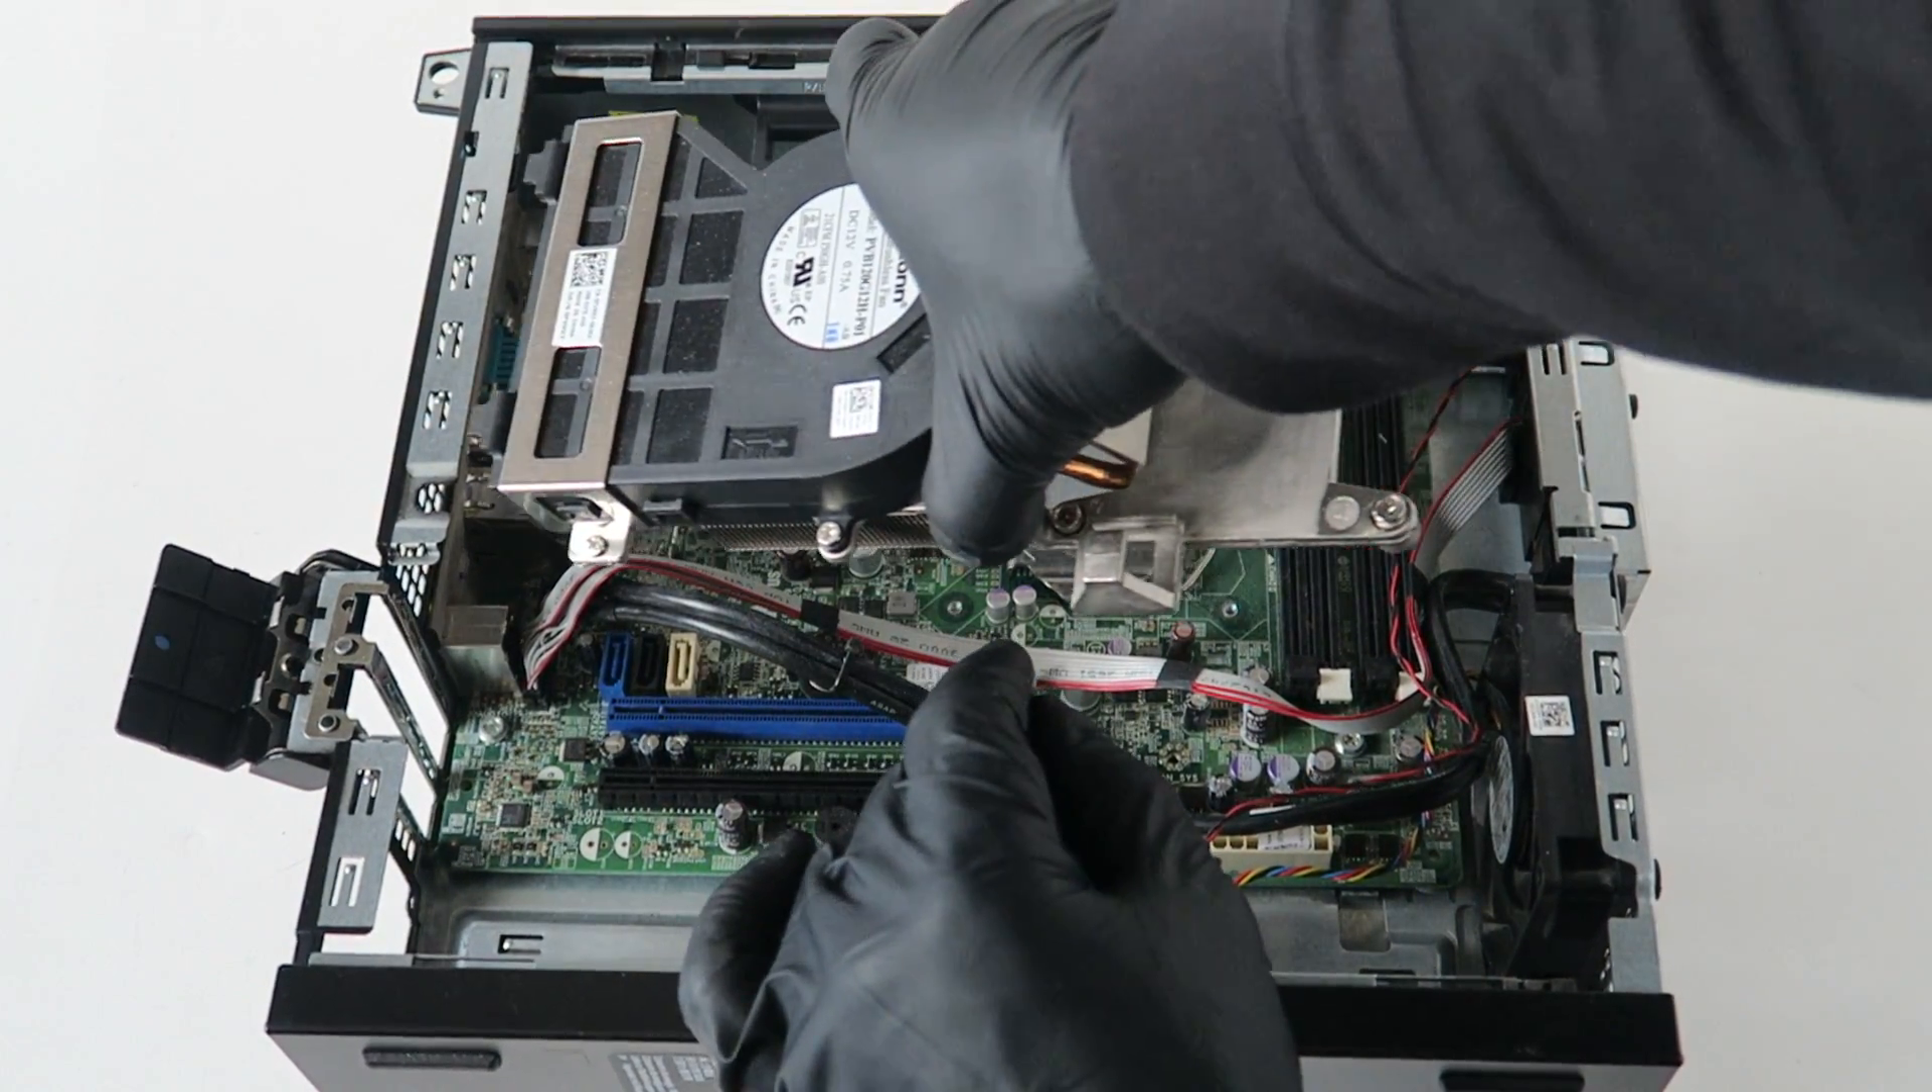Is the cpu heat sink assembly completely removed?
No.